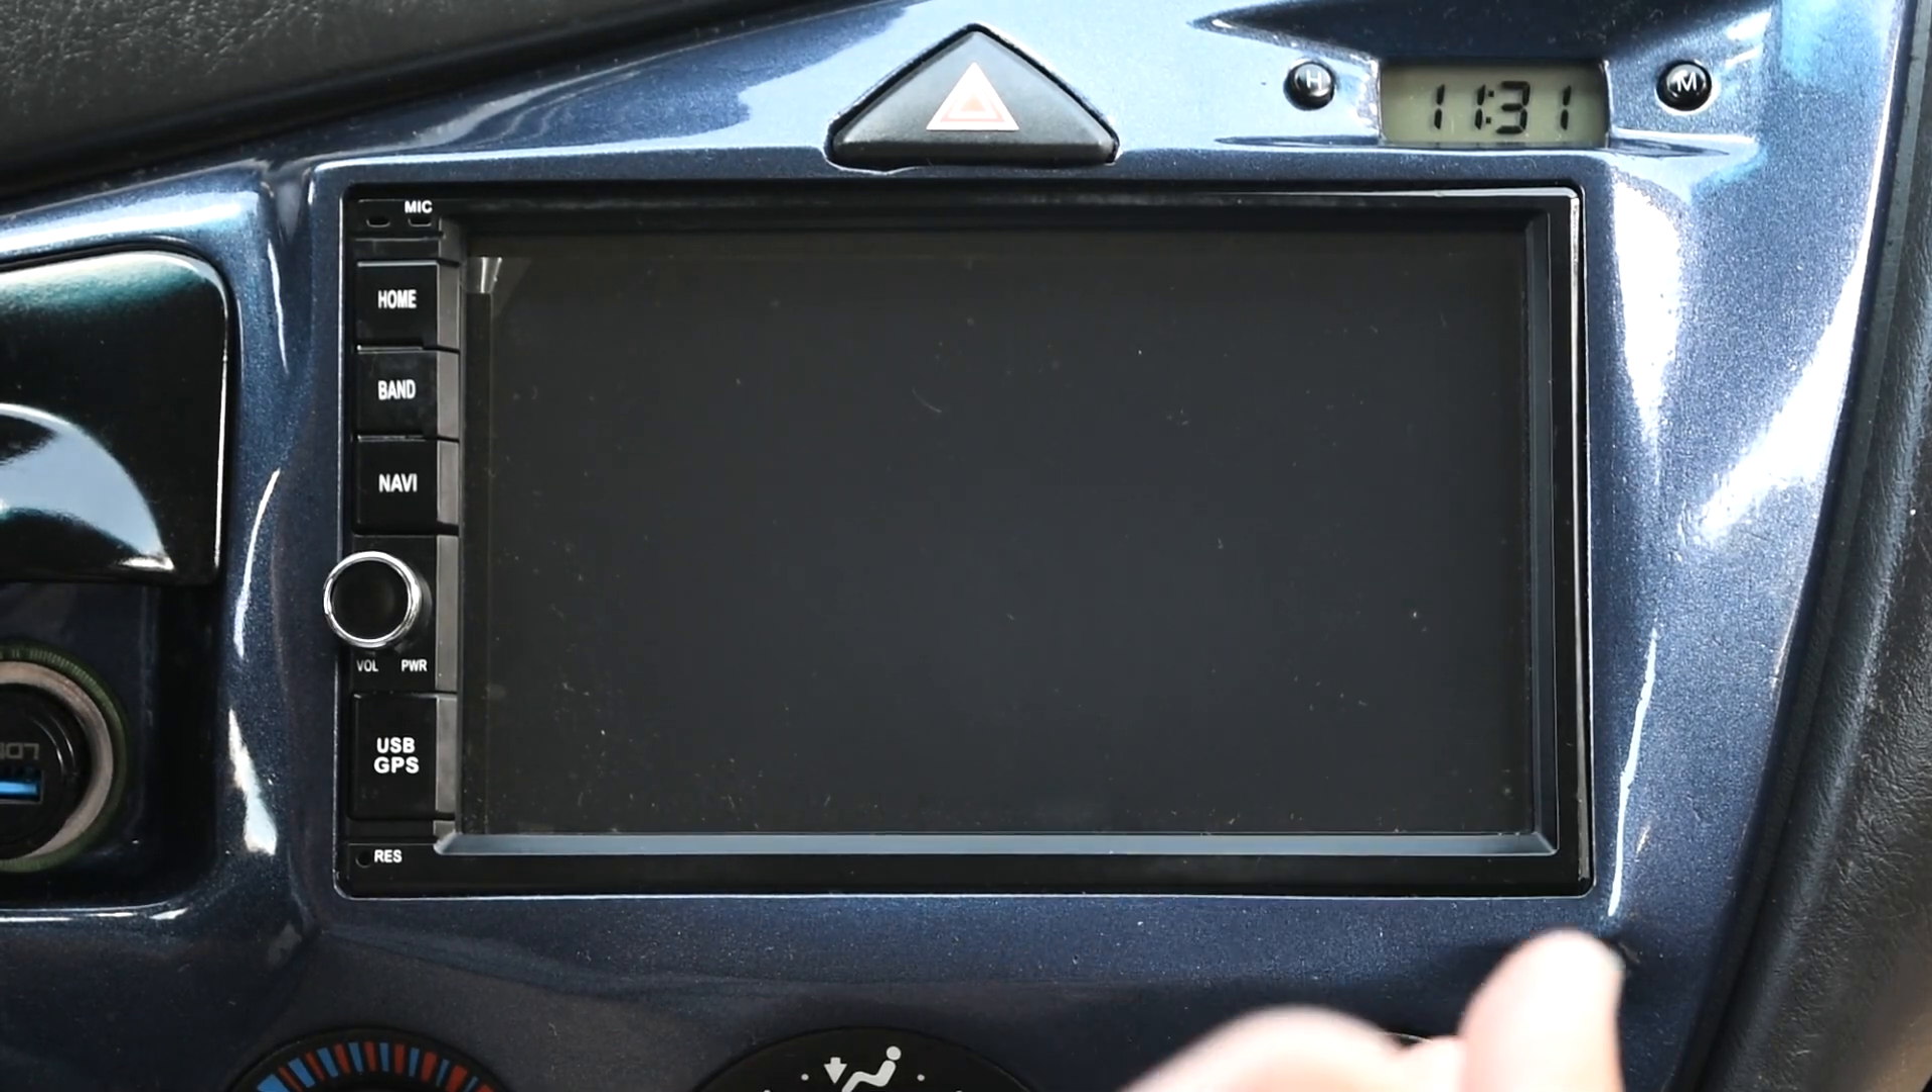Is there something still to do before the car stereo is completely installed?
No.